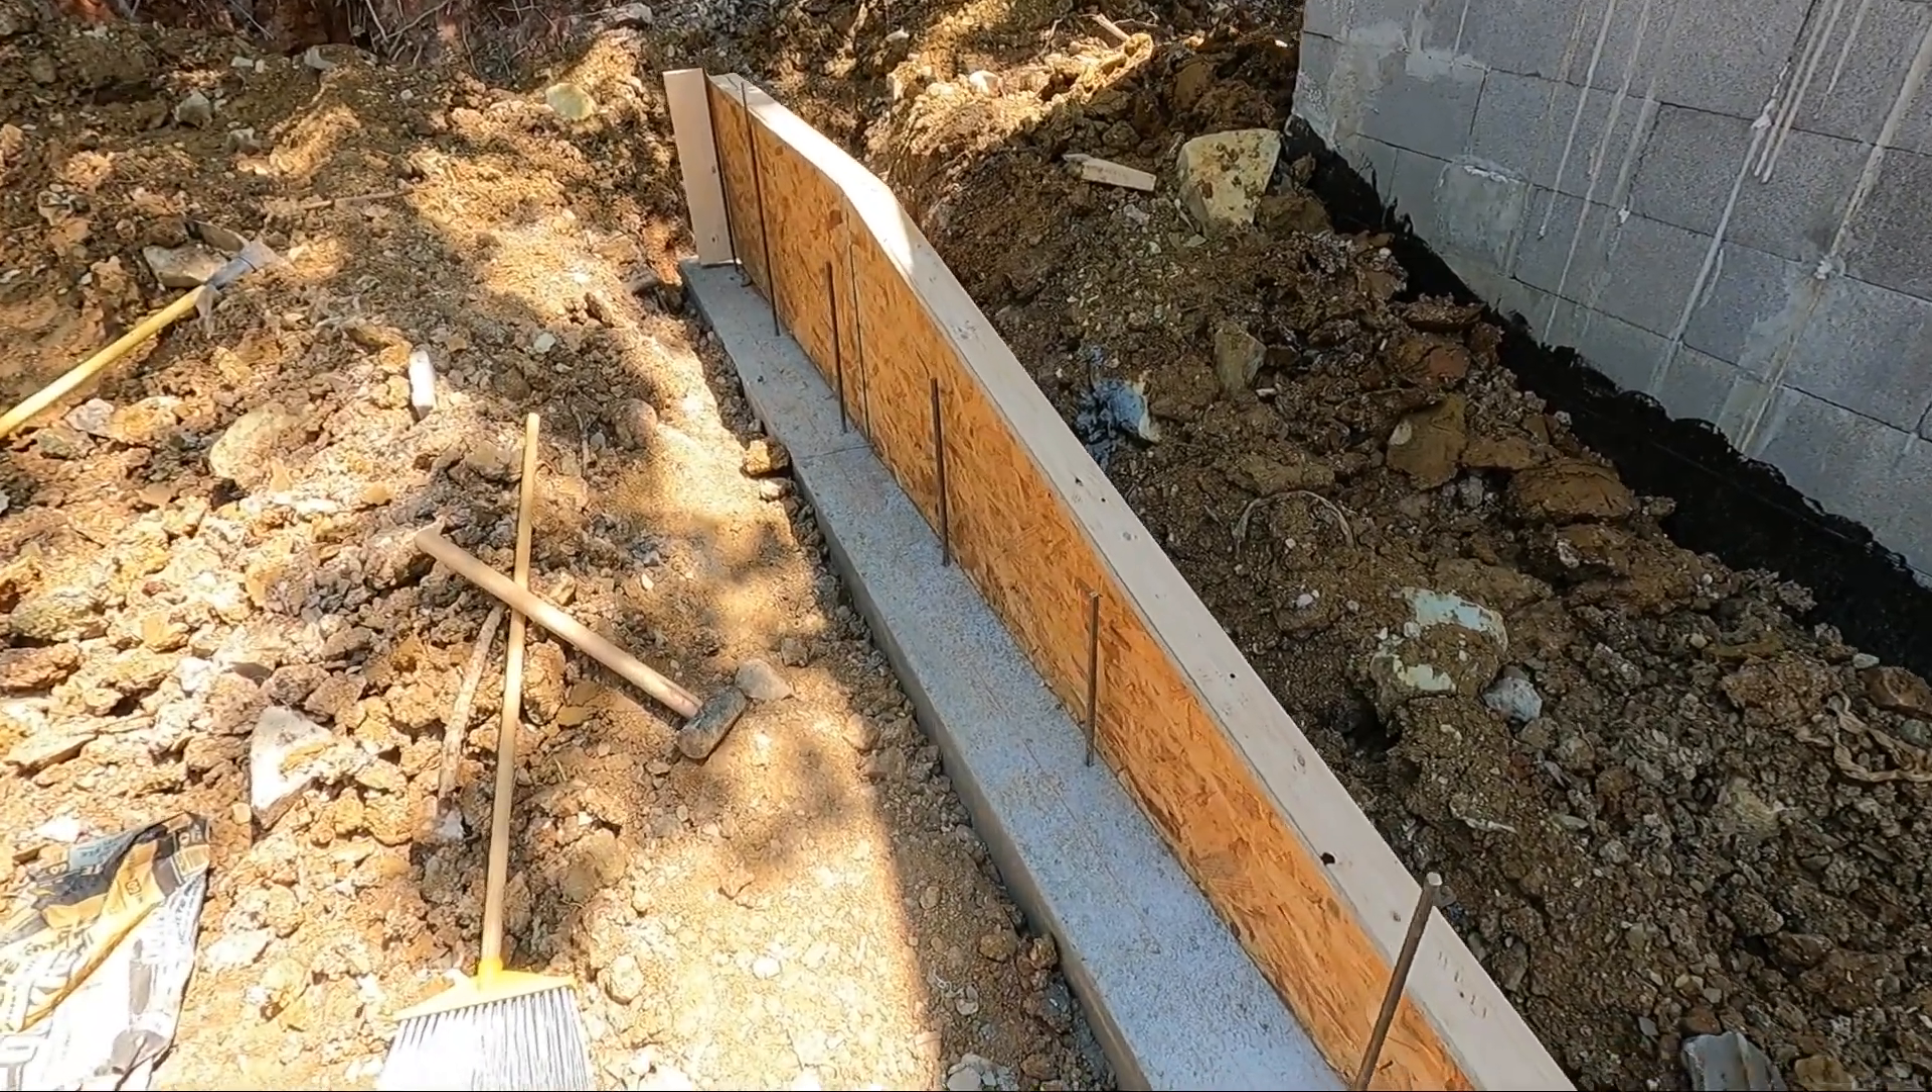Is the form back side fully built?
Yes.